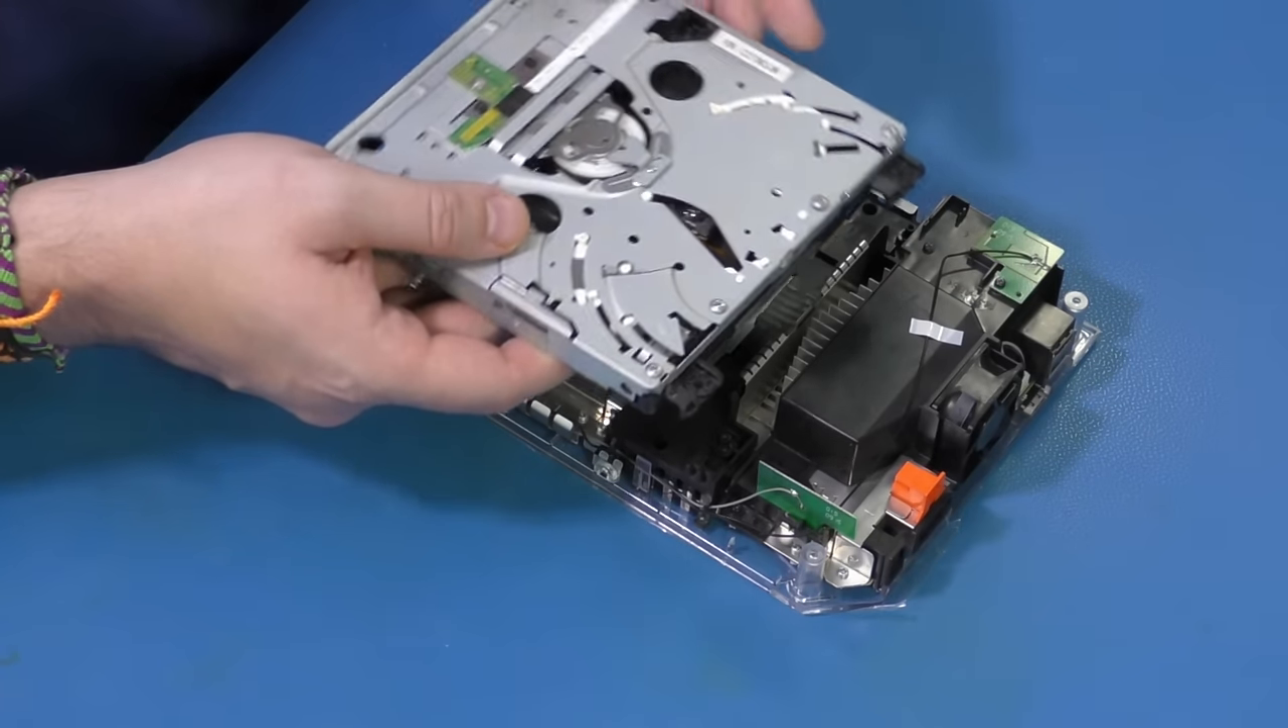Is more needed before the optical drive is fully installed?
Yes.